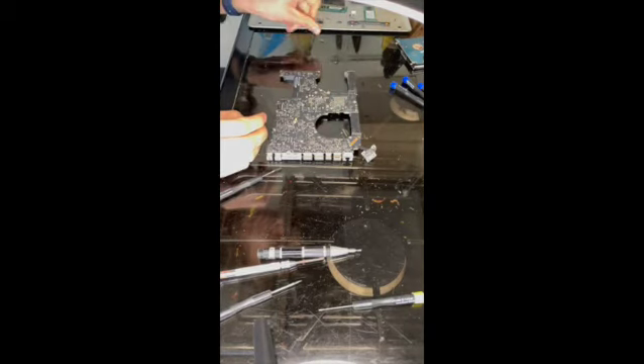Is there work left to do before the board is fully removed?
No.